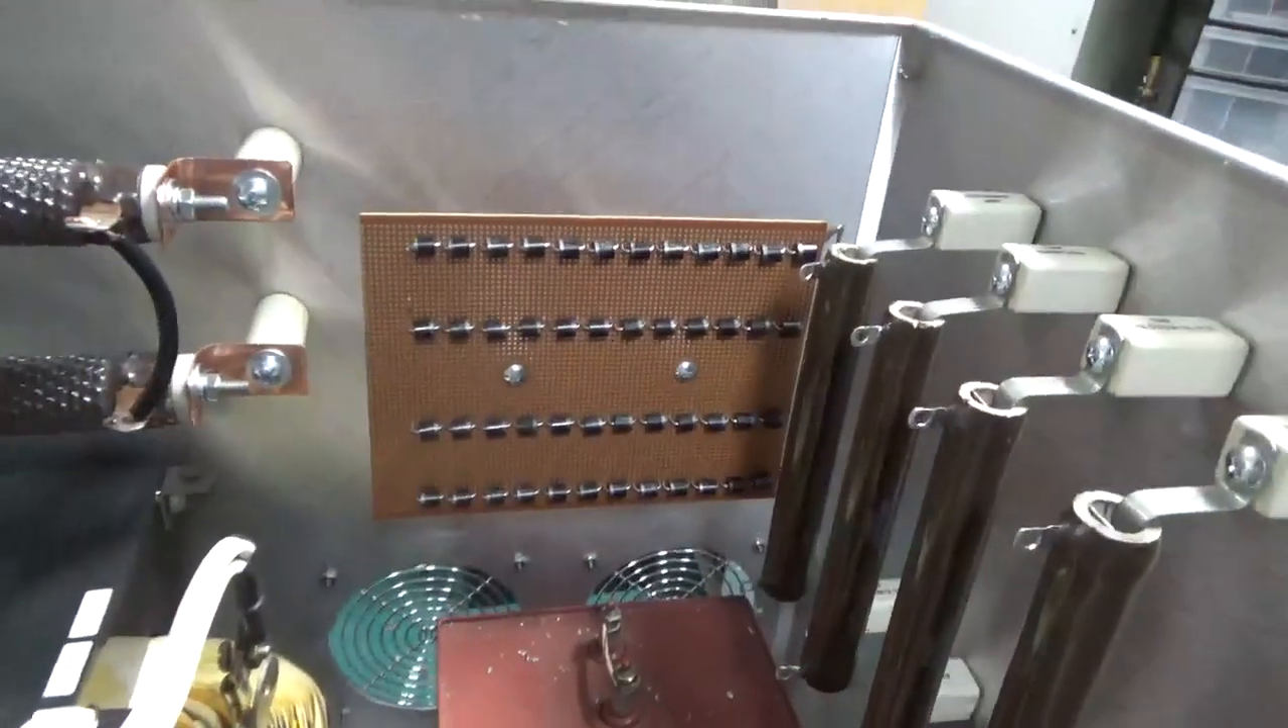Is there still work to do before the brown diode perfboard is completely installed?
No.